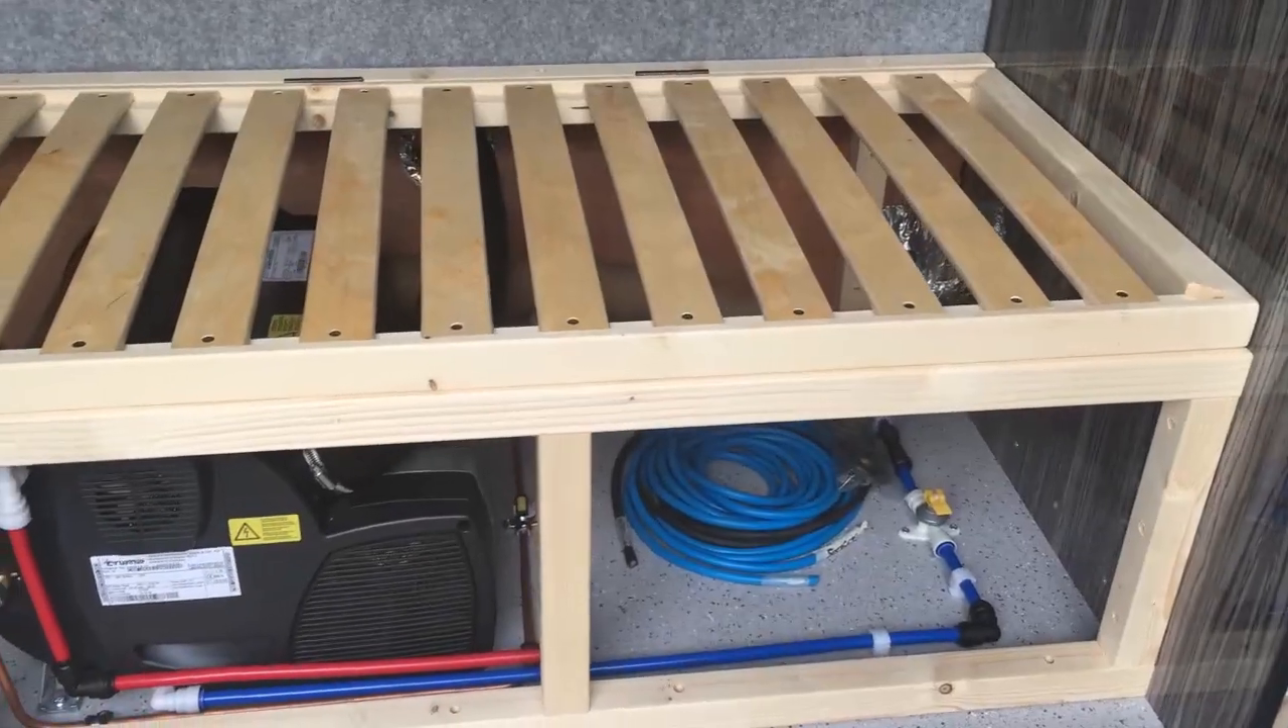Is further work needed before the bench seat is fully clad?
Yes.